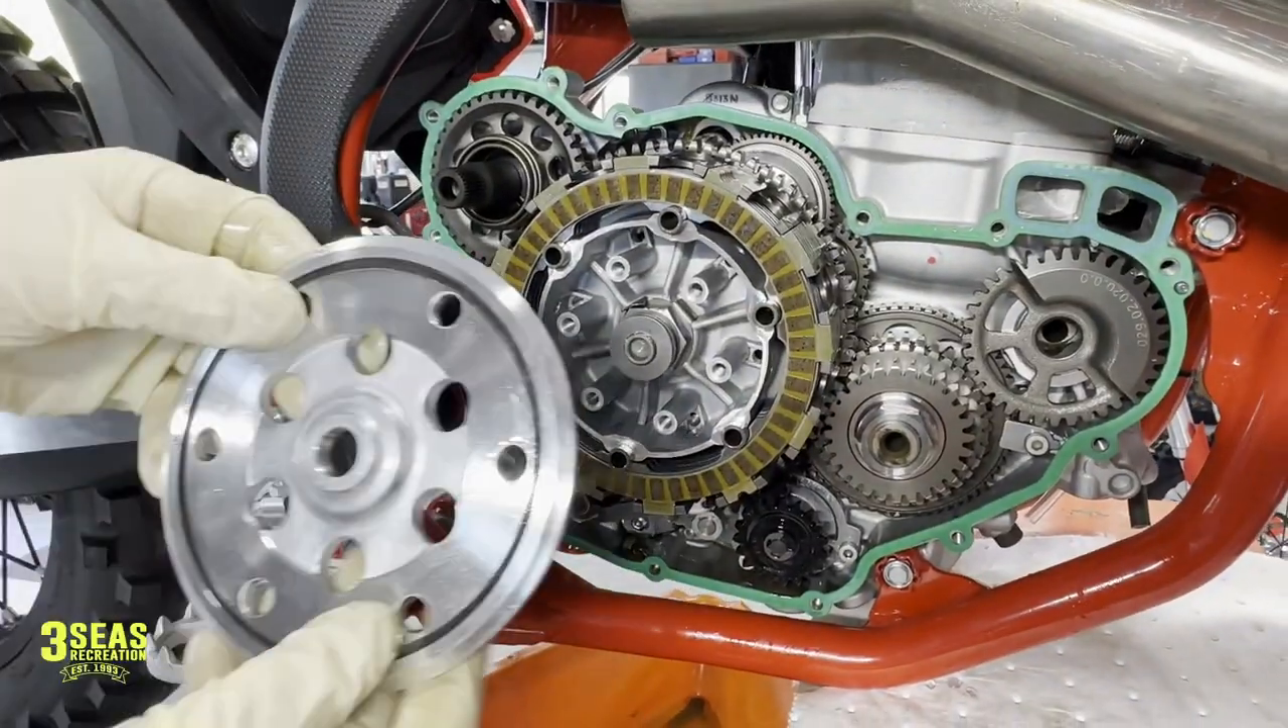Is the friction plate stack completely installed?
Yes.